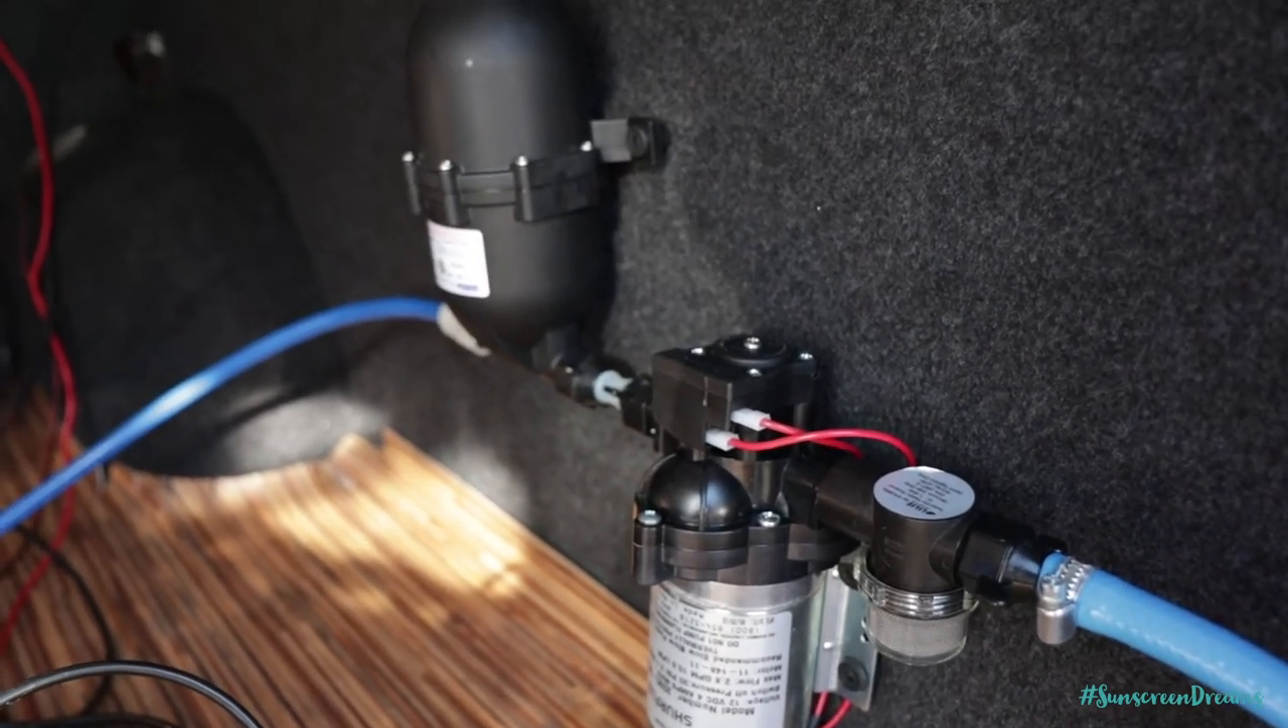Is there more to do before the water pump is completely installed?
No.